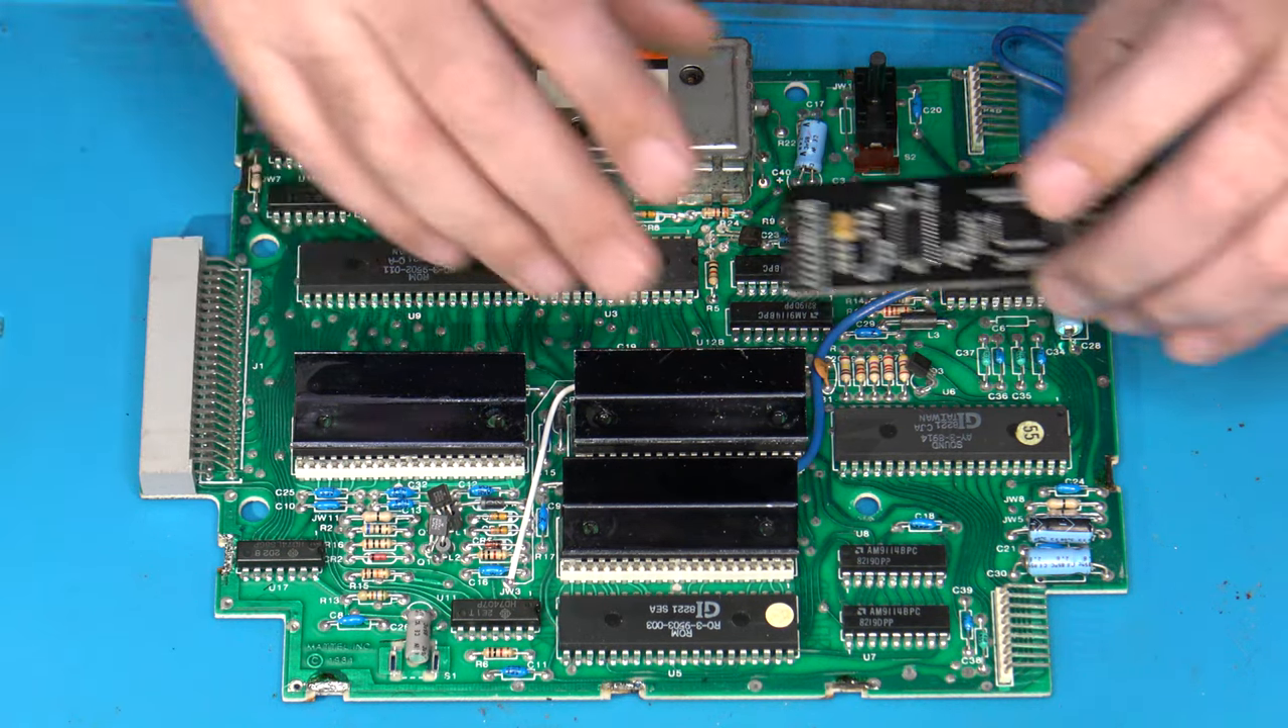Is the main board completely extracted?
Yes.